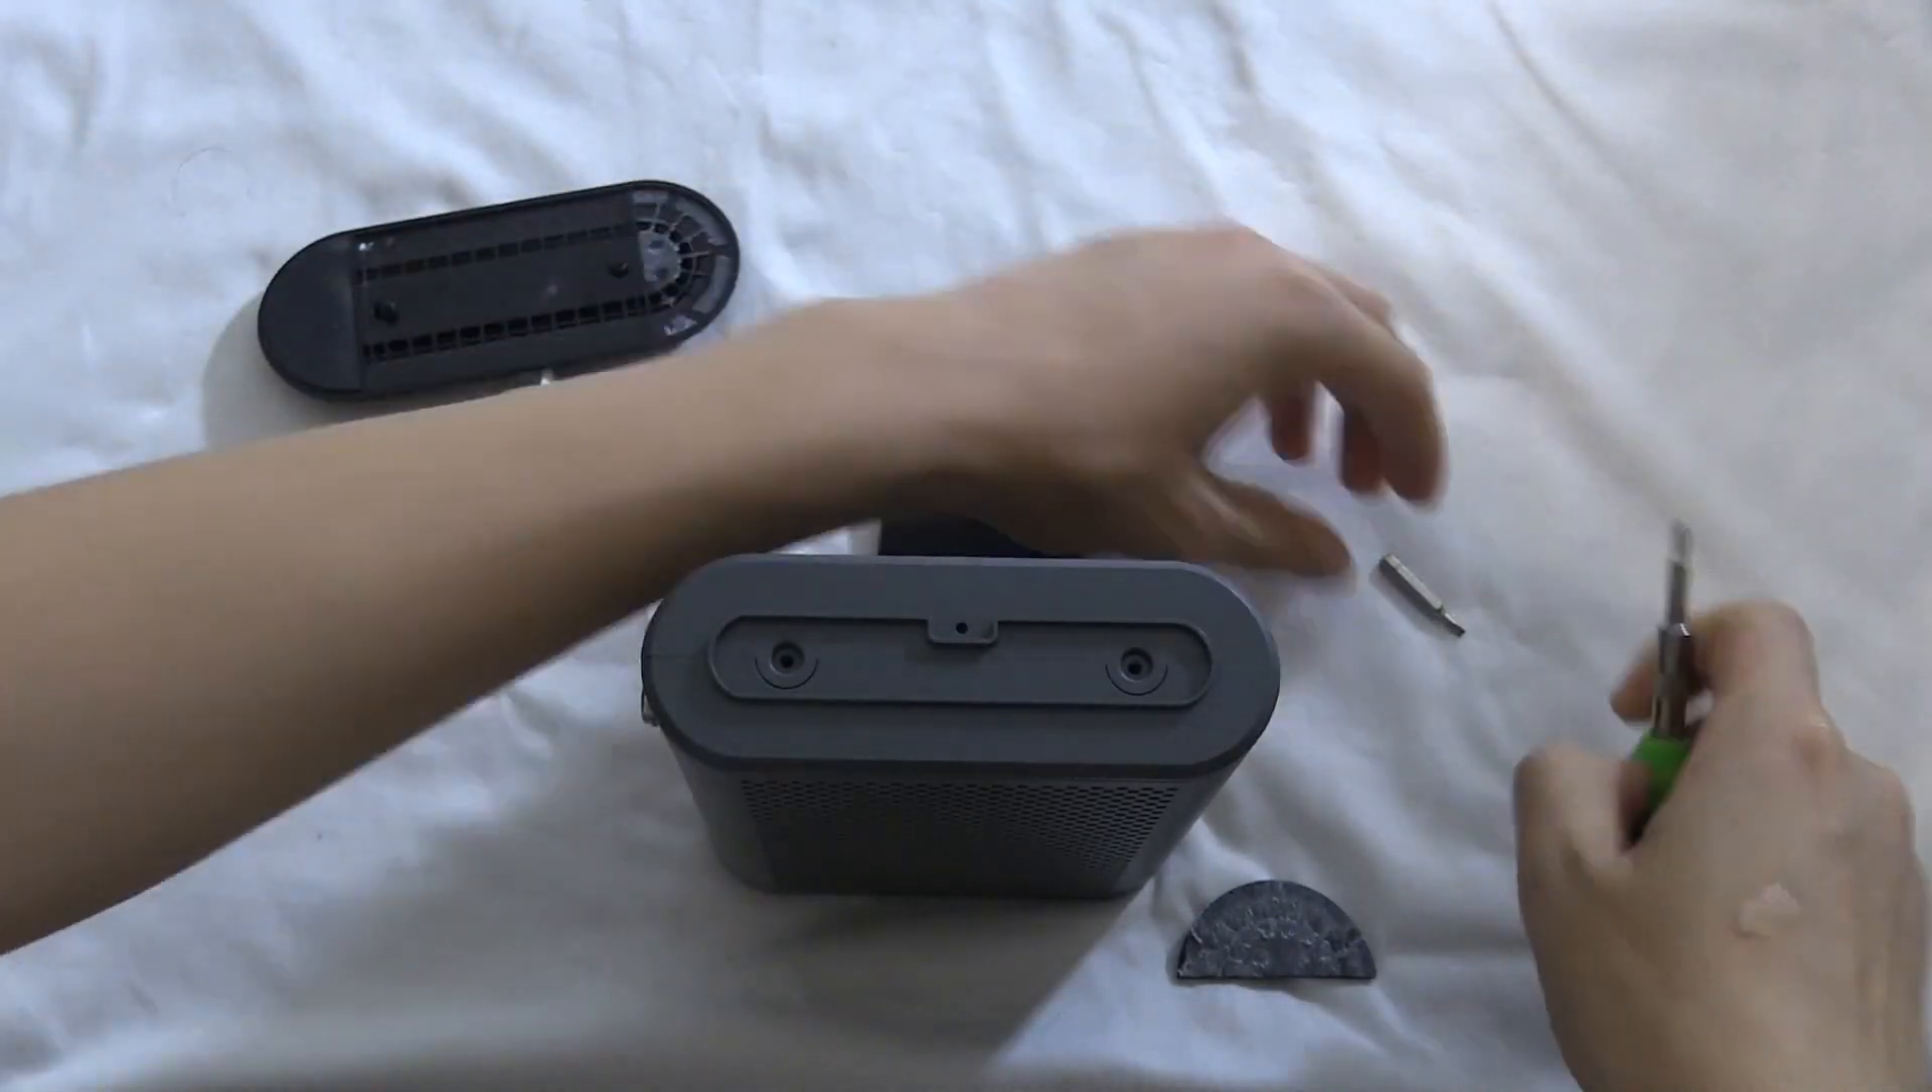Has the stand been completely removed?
Yes.